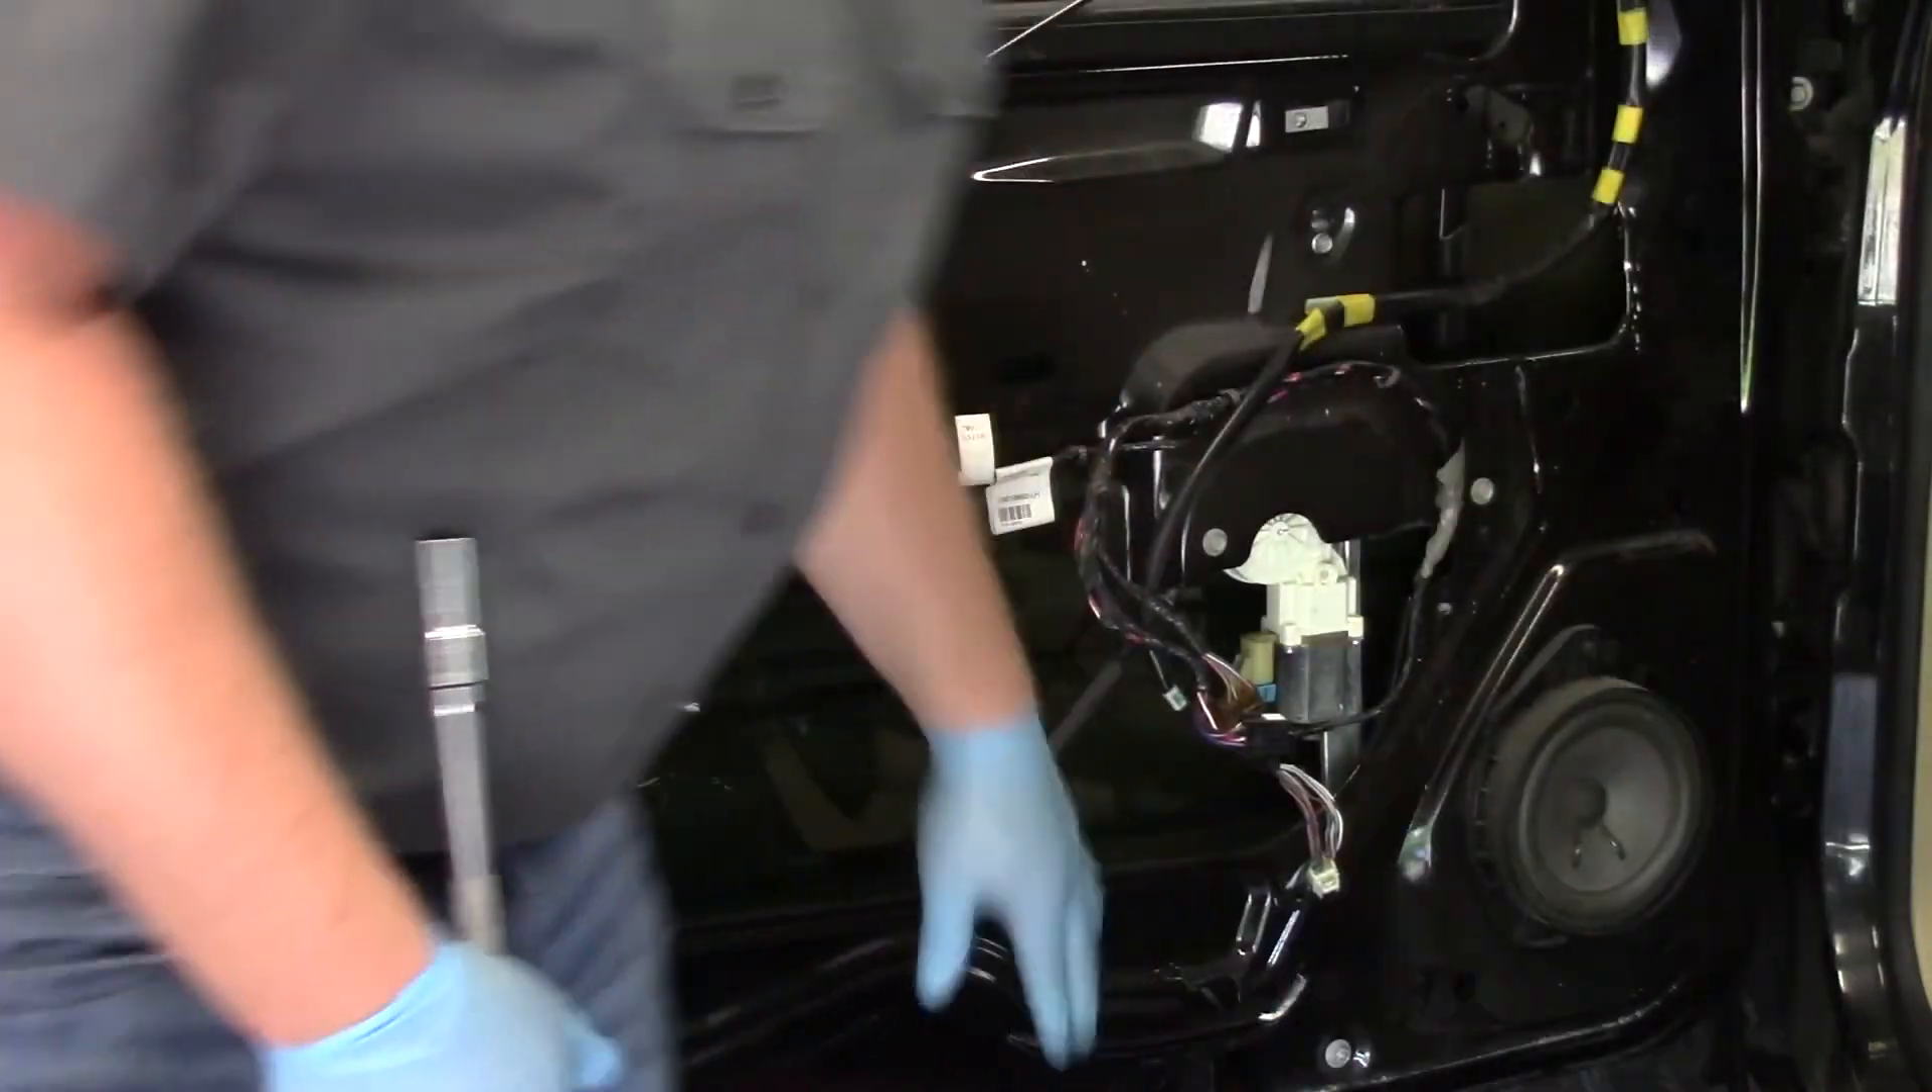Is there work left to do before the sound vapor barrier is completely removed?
No.